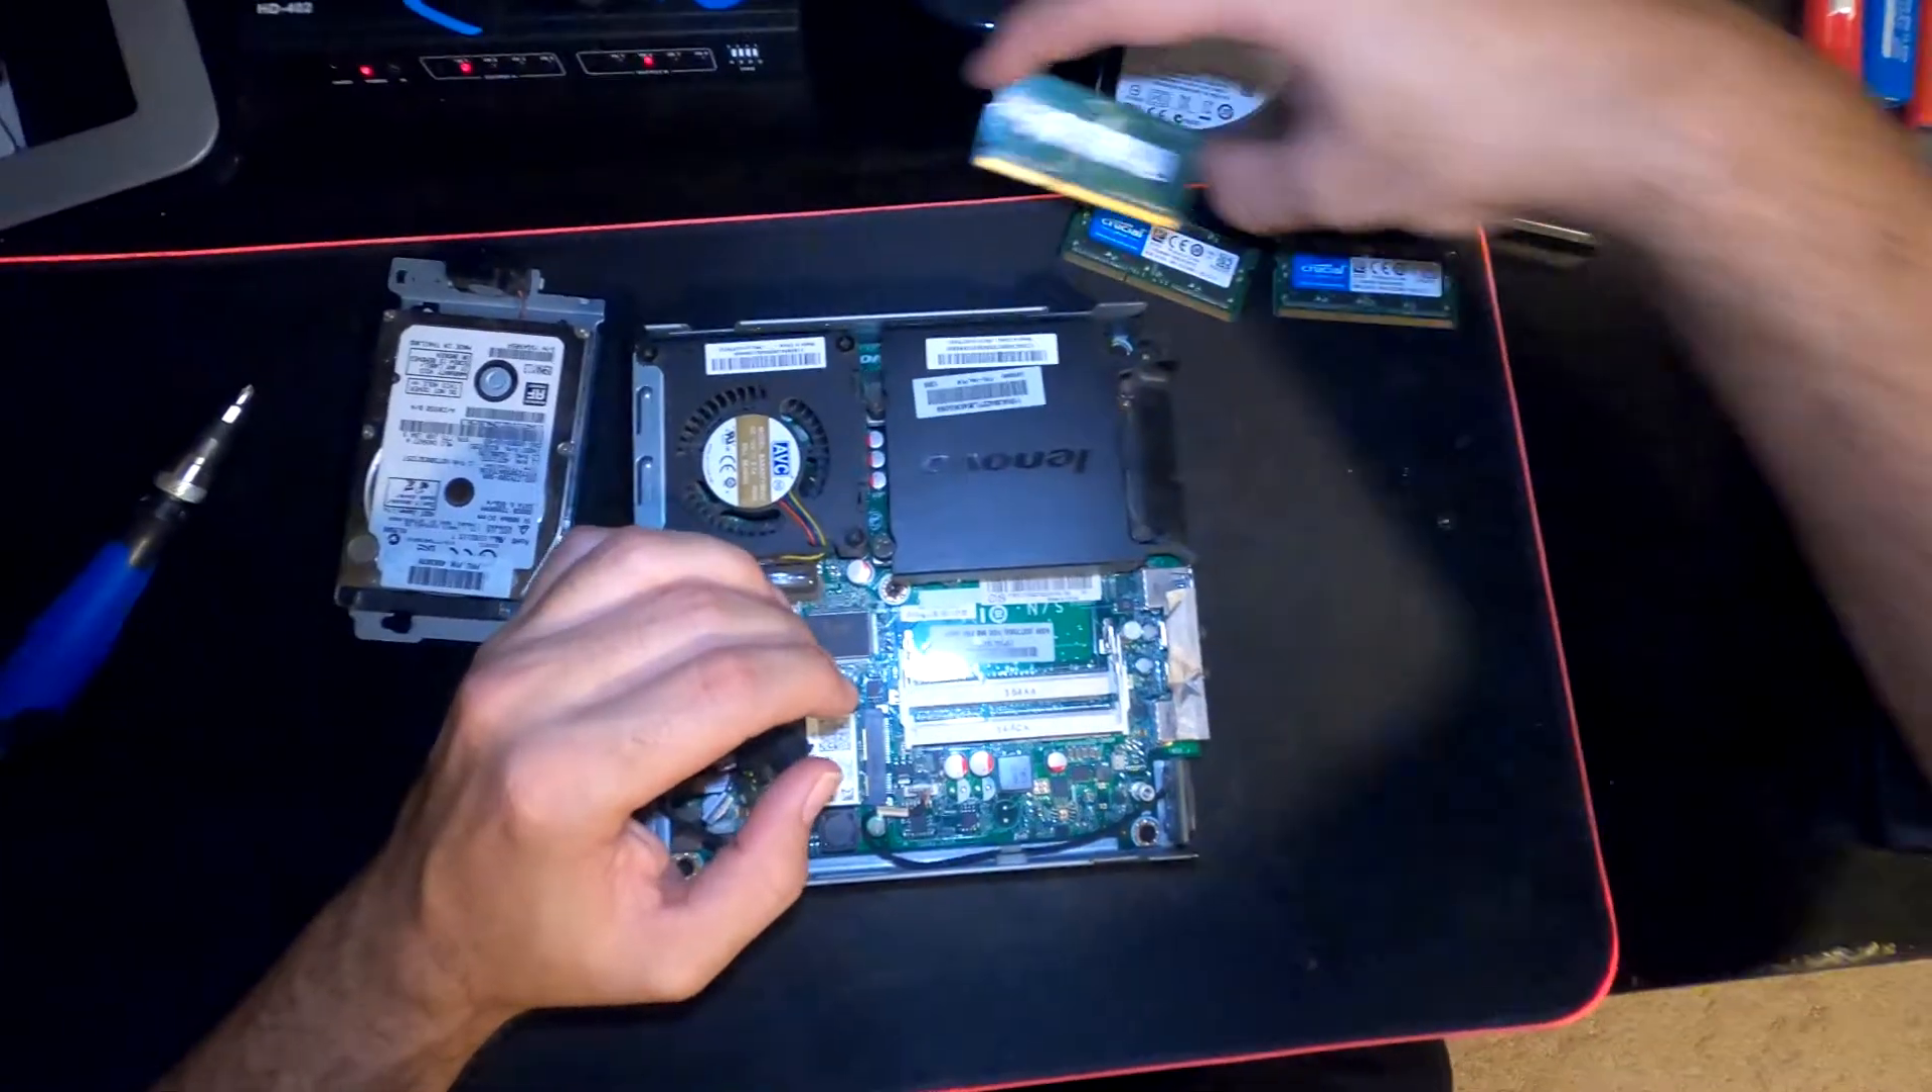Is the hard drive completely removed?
Yes.